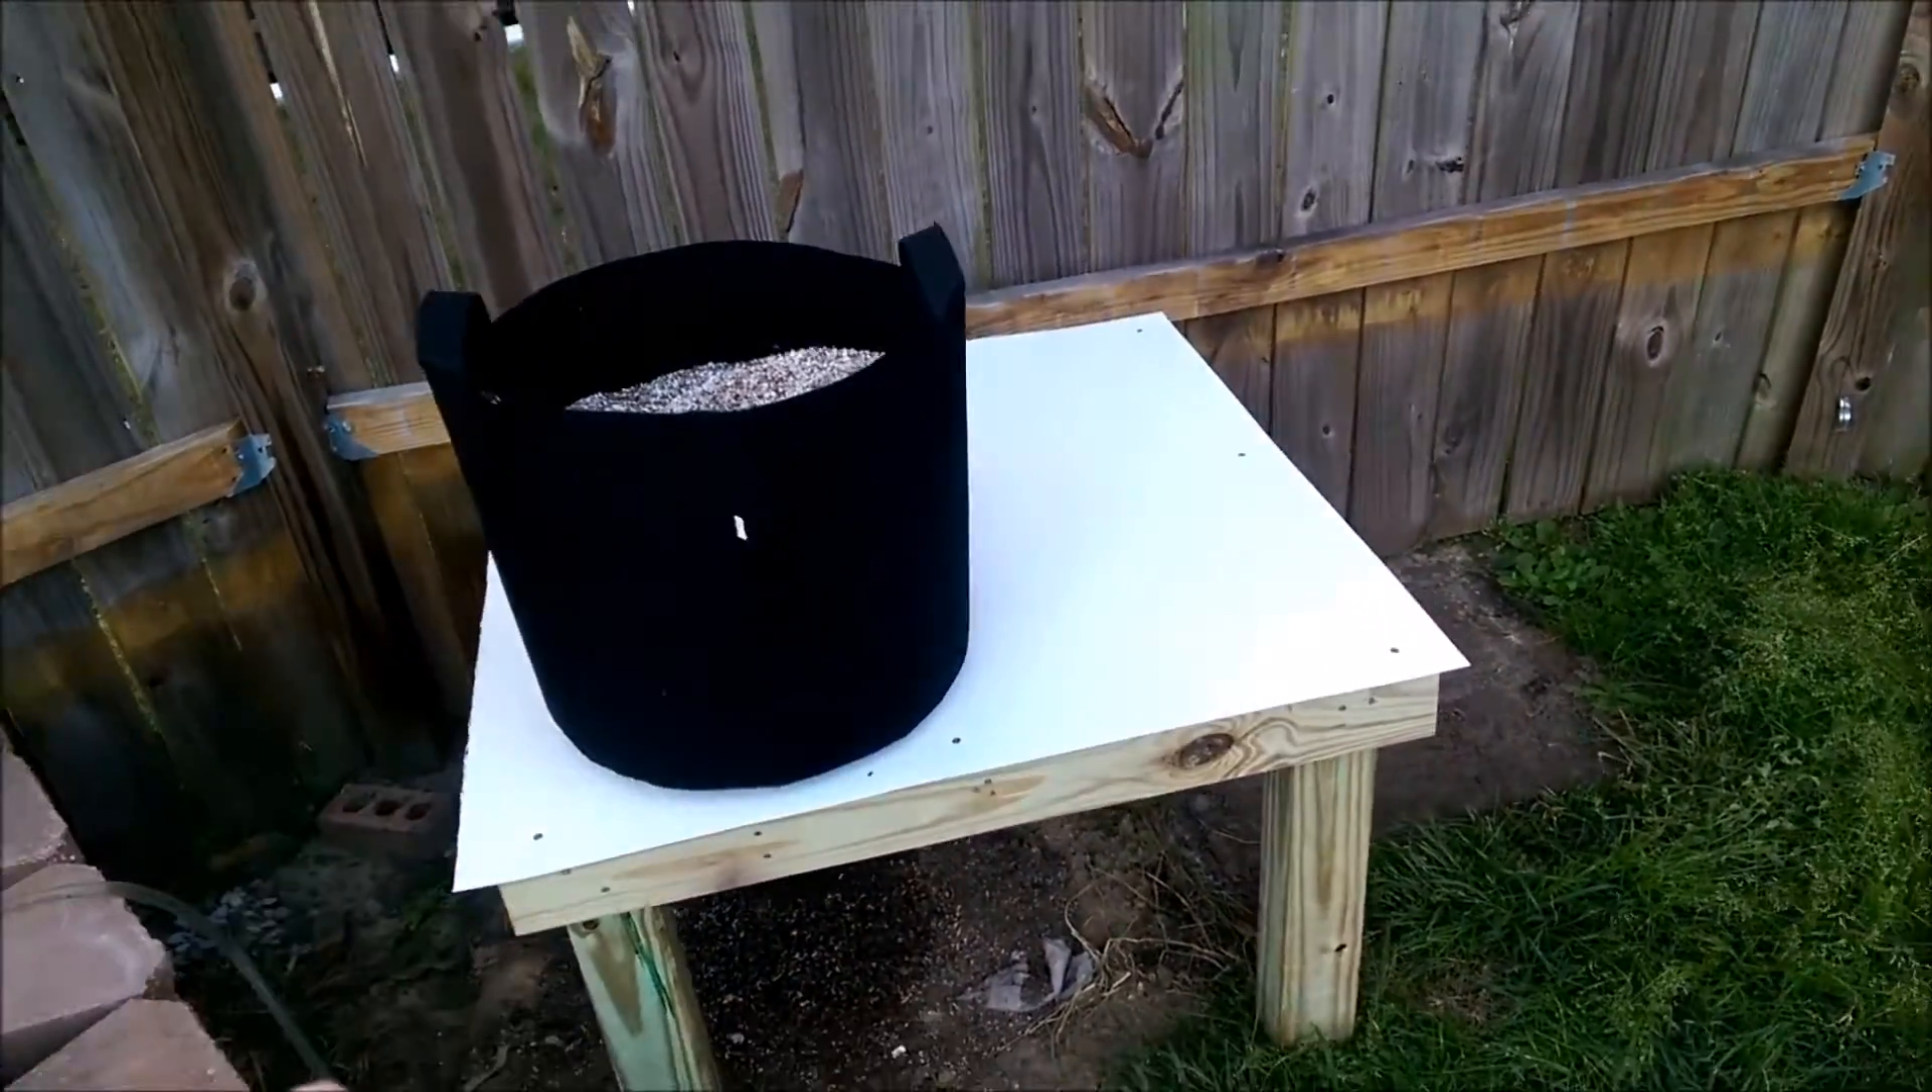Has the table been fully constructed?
Yes.